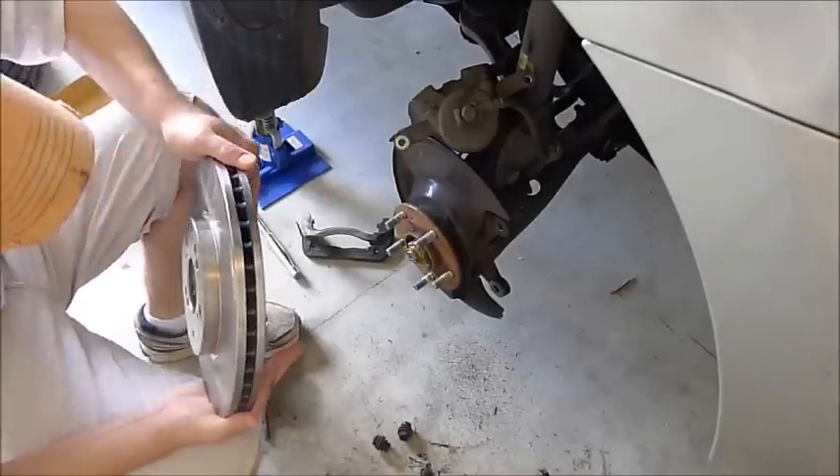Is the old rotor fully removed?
Yes.